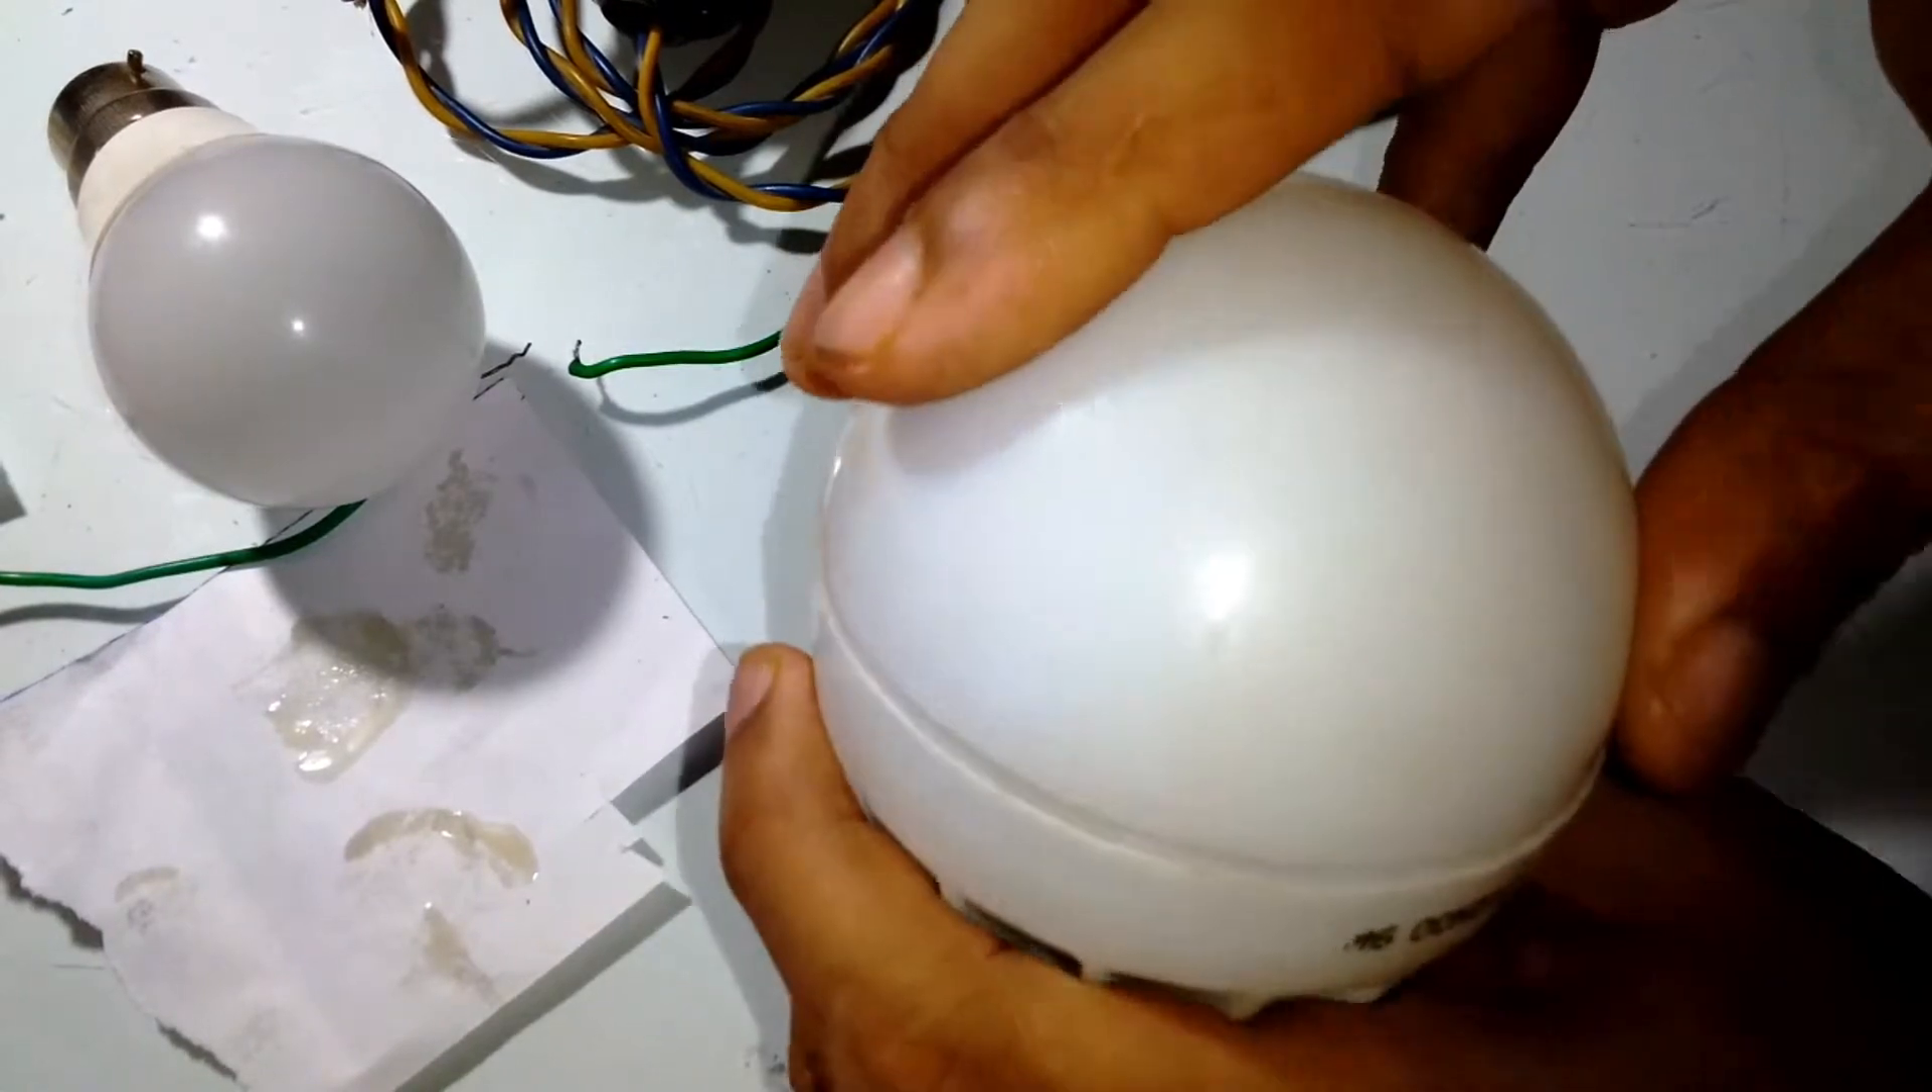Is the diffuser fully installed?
Yes.